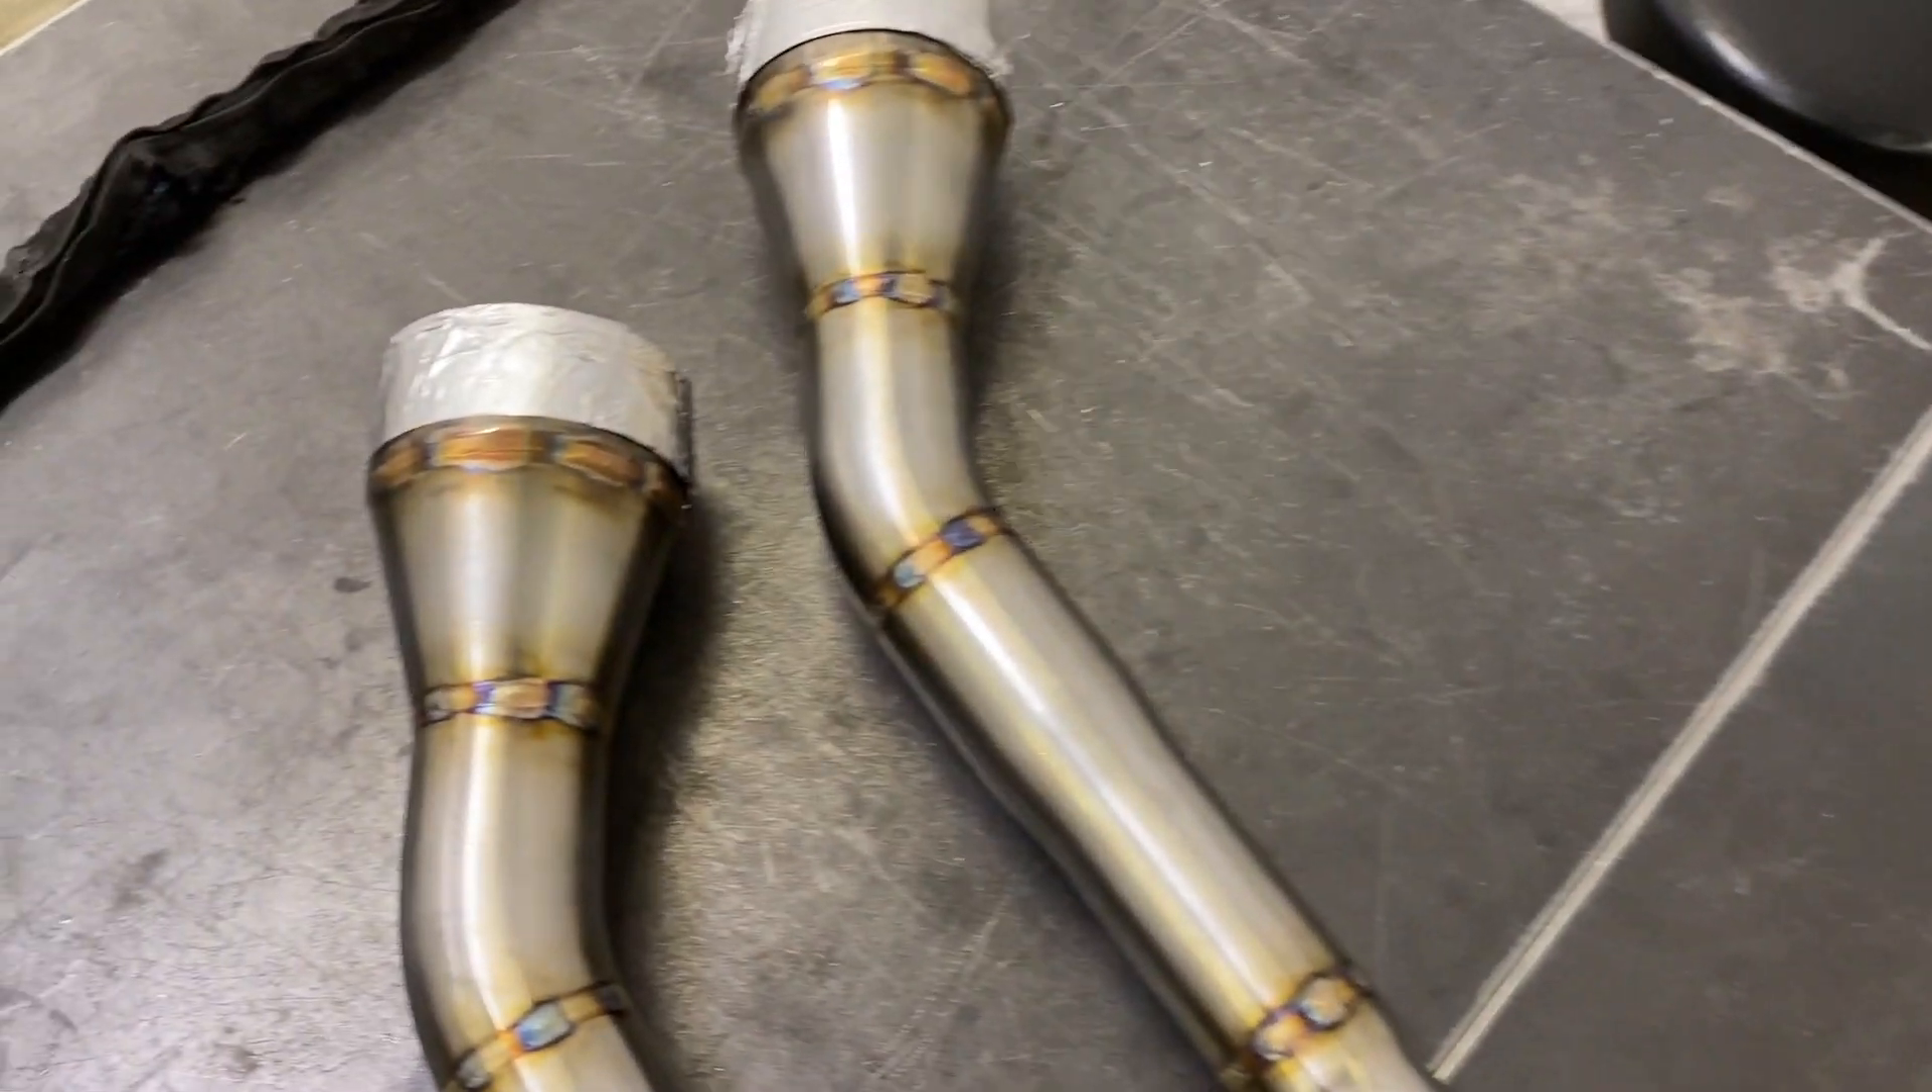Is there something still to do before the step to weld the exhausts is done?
No.